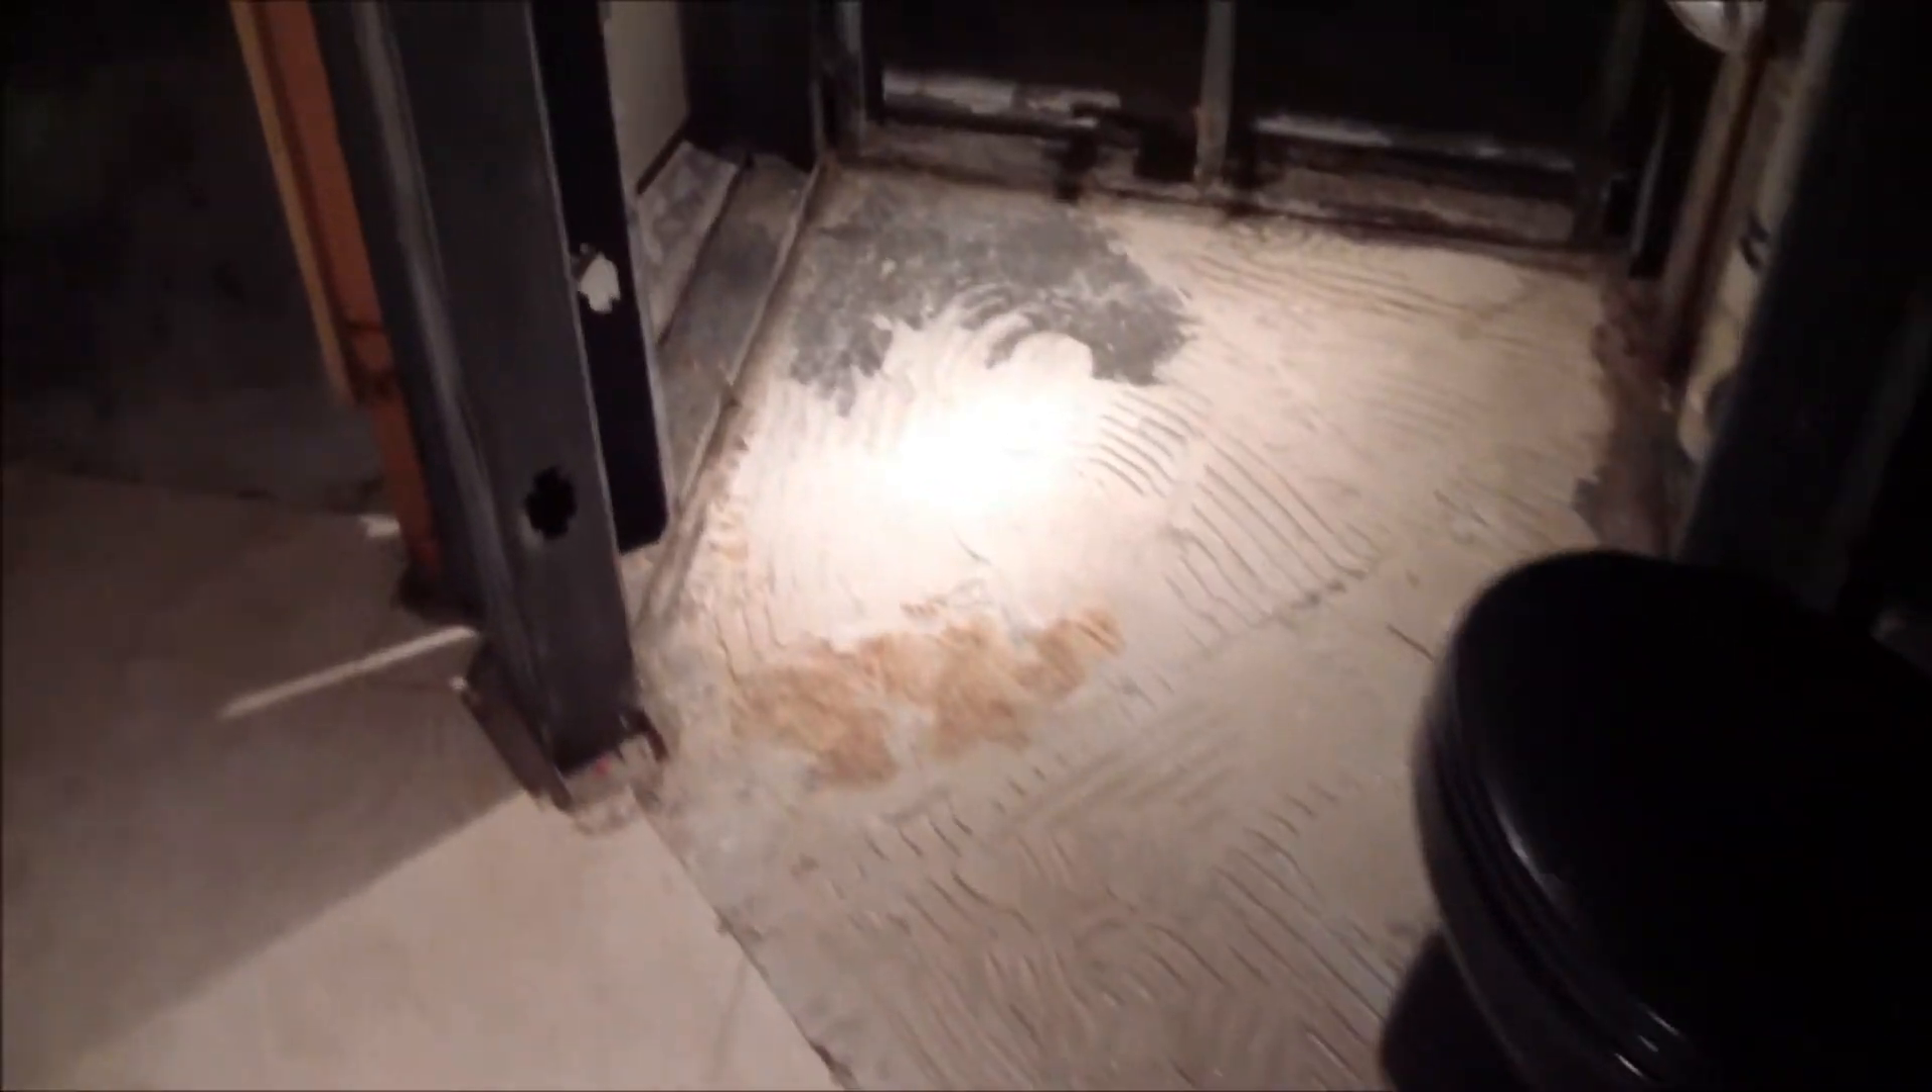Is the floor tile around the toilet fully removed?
Yes.